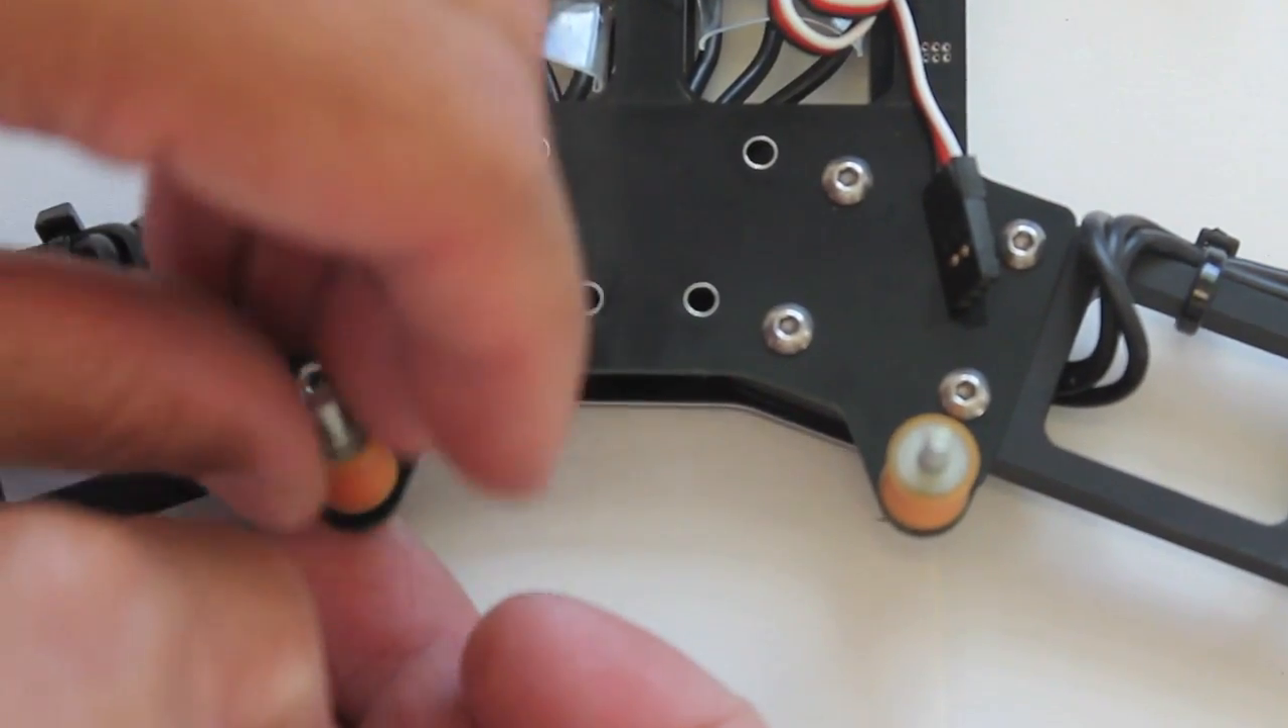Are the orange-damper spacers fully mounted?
No.